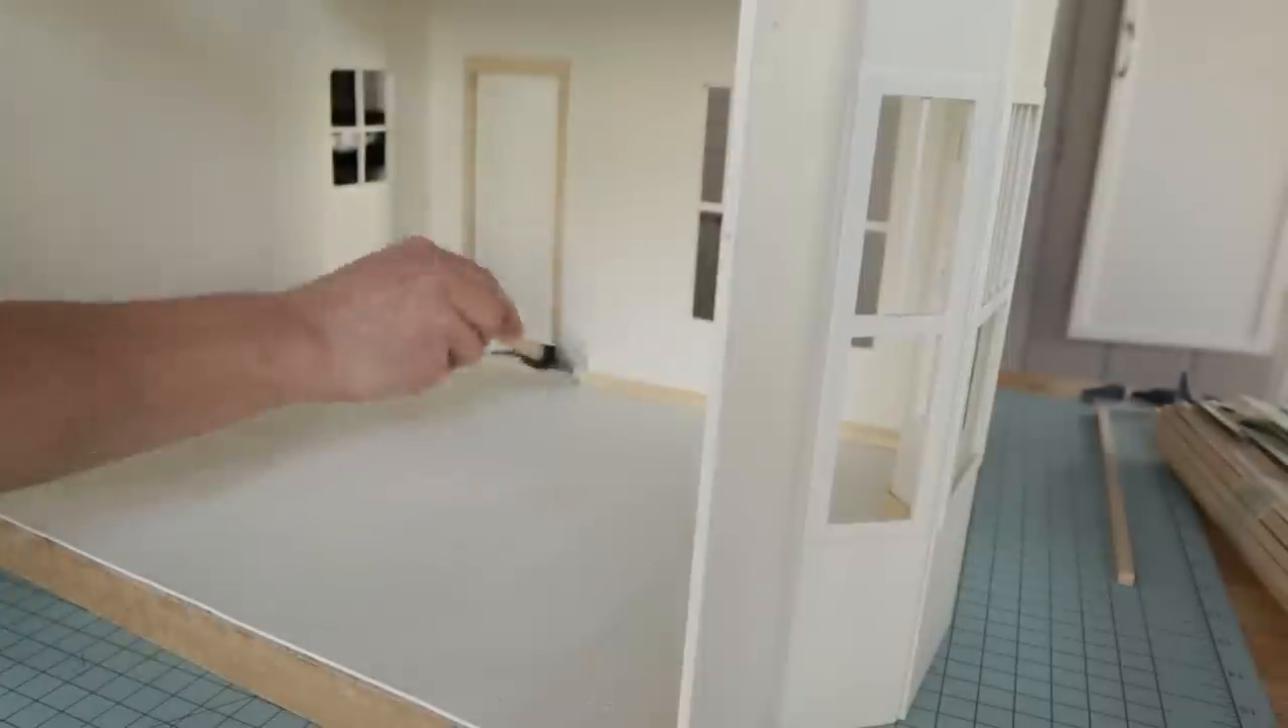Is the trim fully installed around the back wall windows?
No.